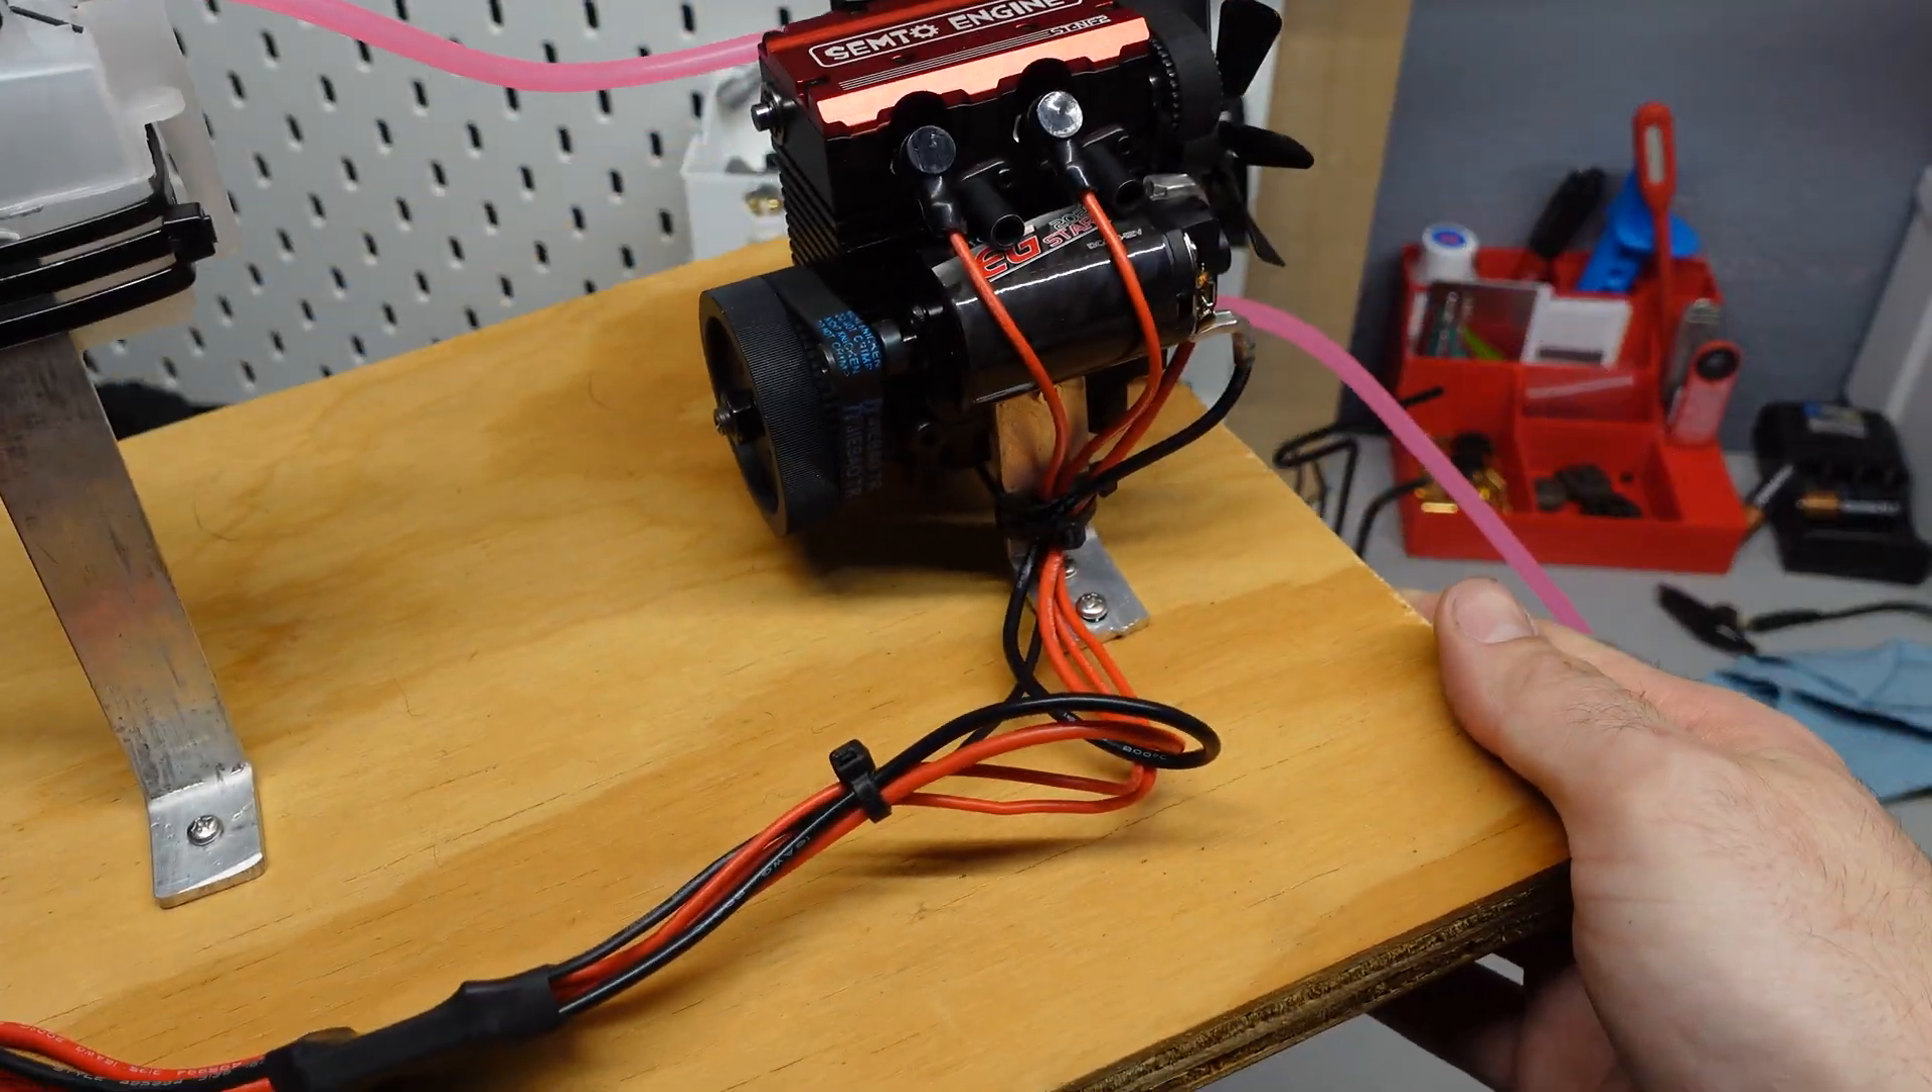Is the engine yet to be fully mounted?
No.